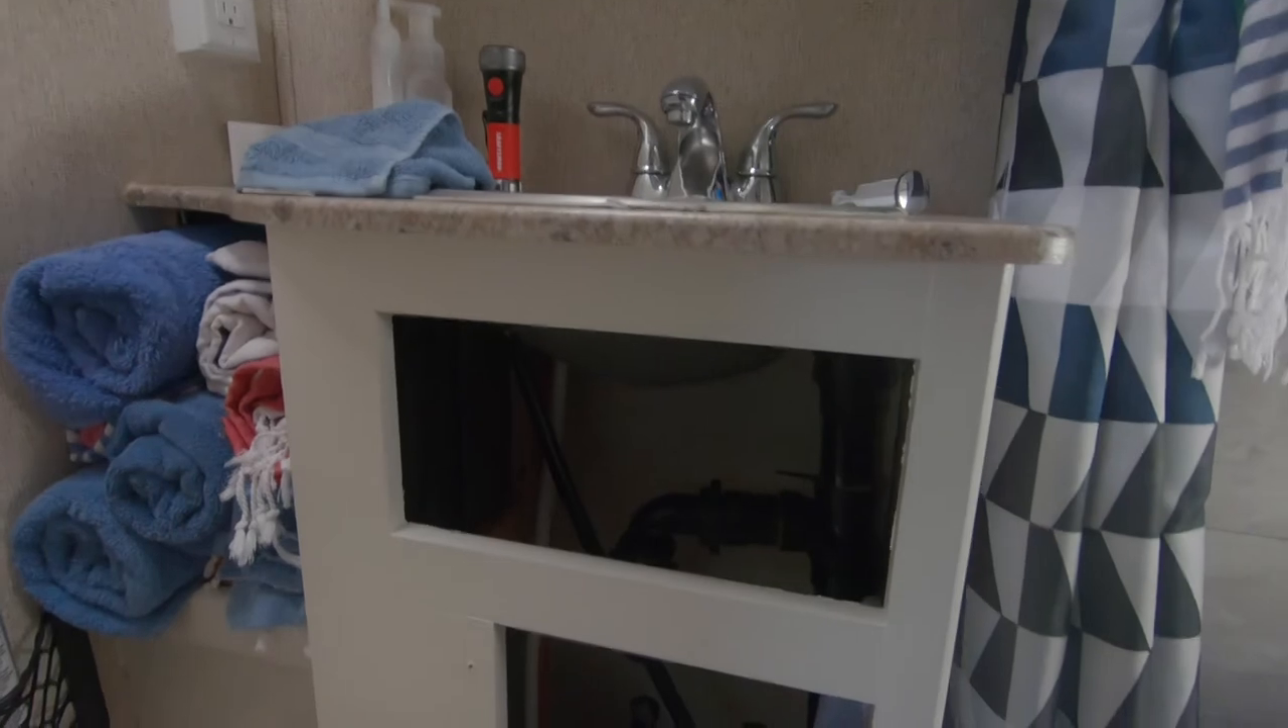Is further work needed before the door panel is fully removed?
No.